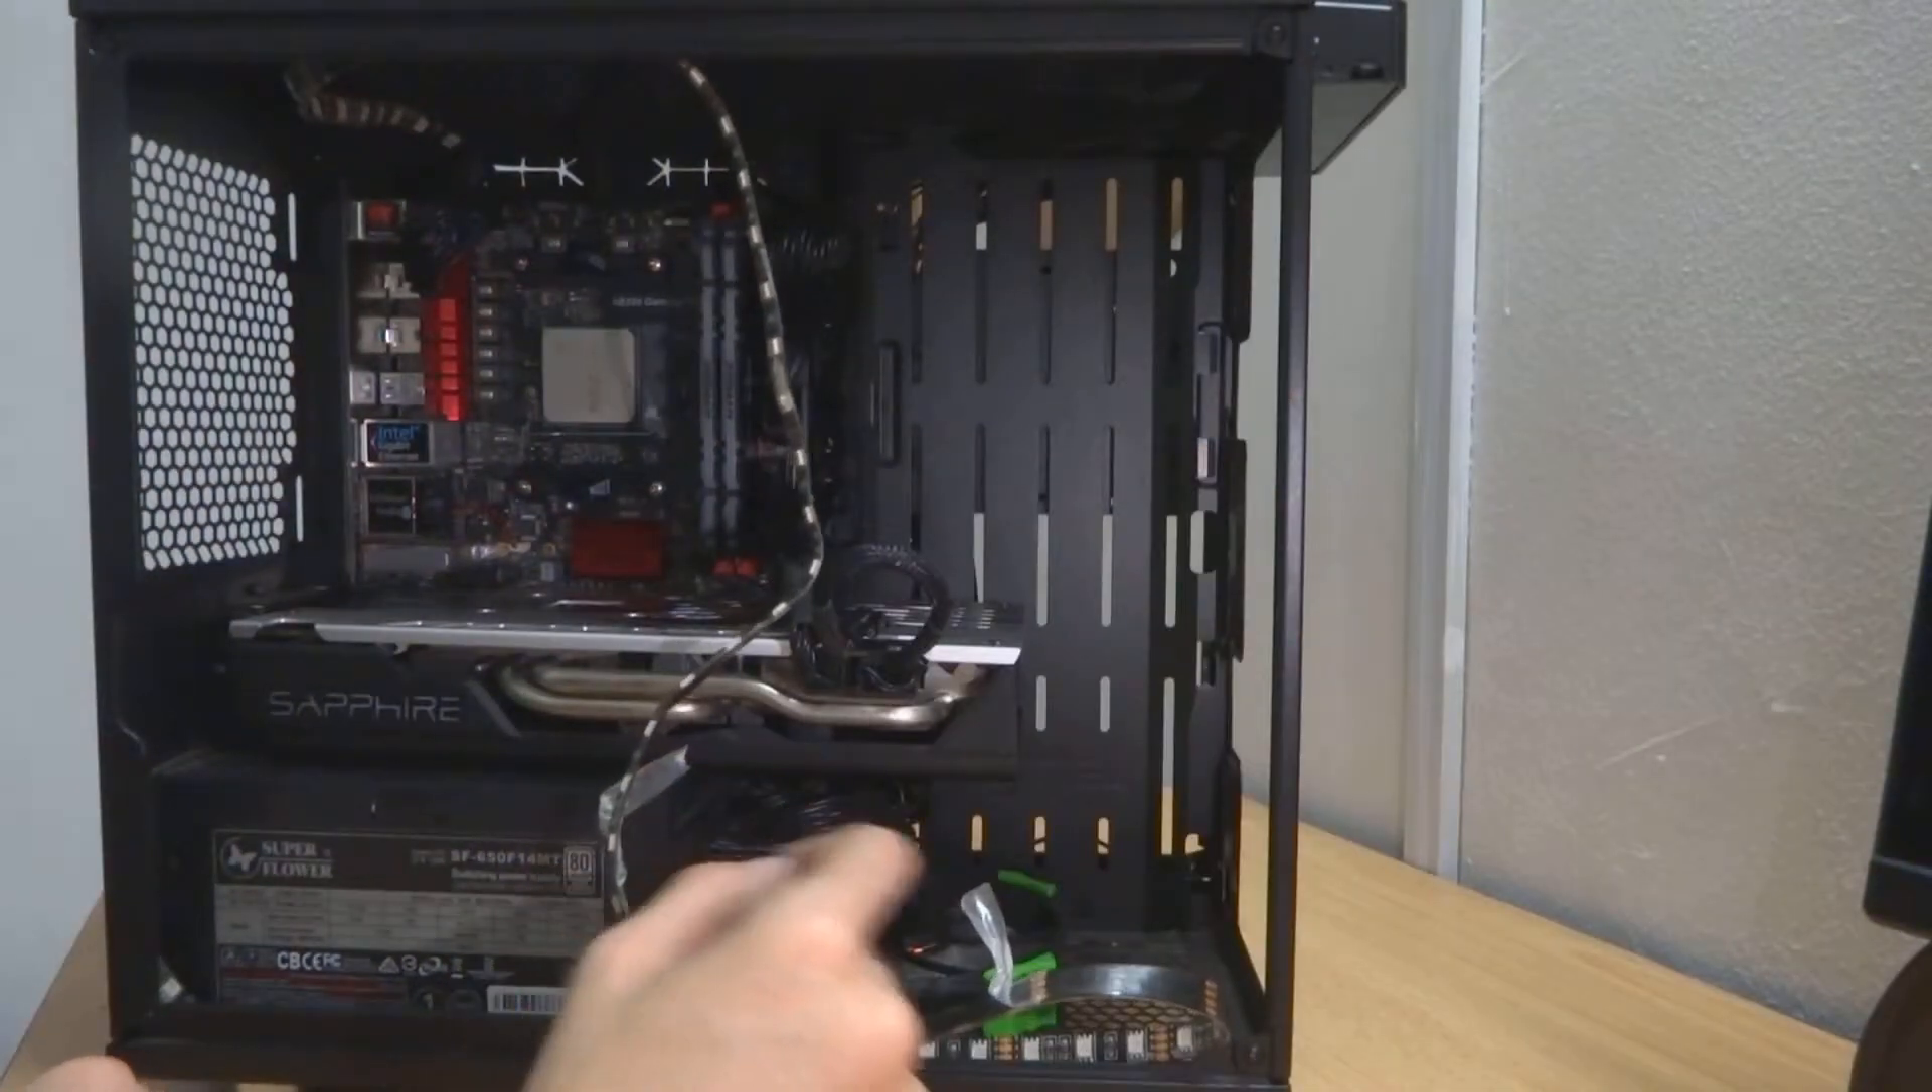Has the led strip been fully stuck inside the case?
No.